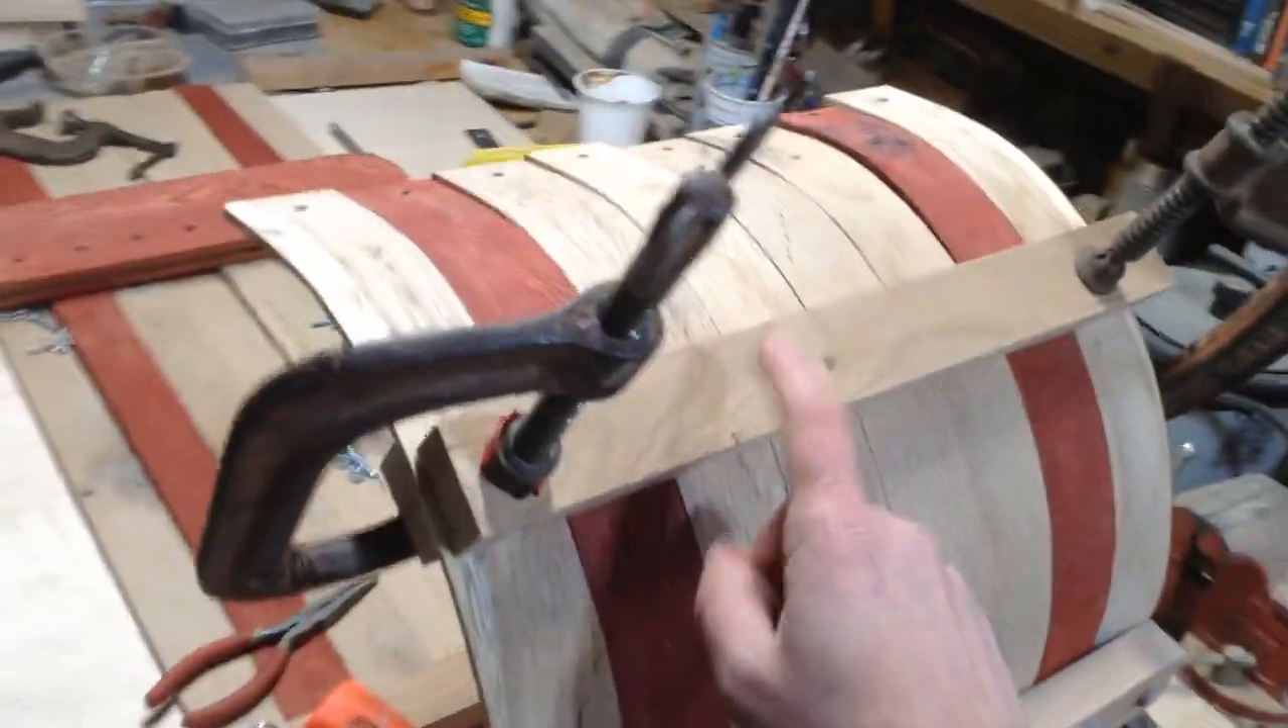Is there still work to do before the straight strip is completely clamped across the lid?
No.